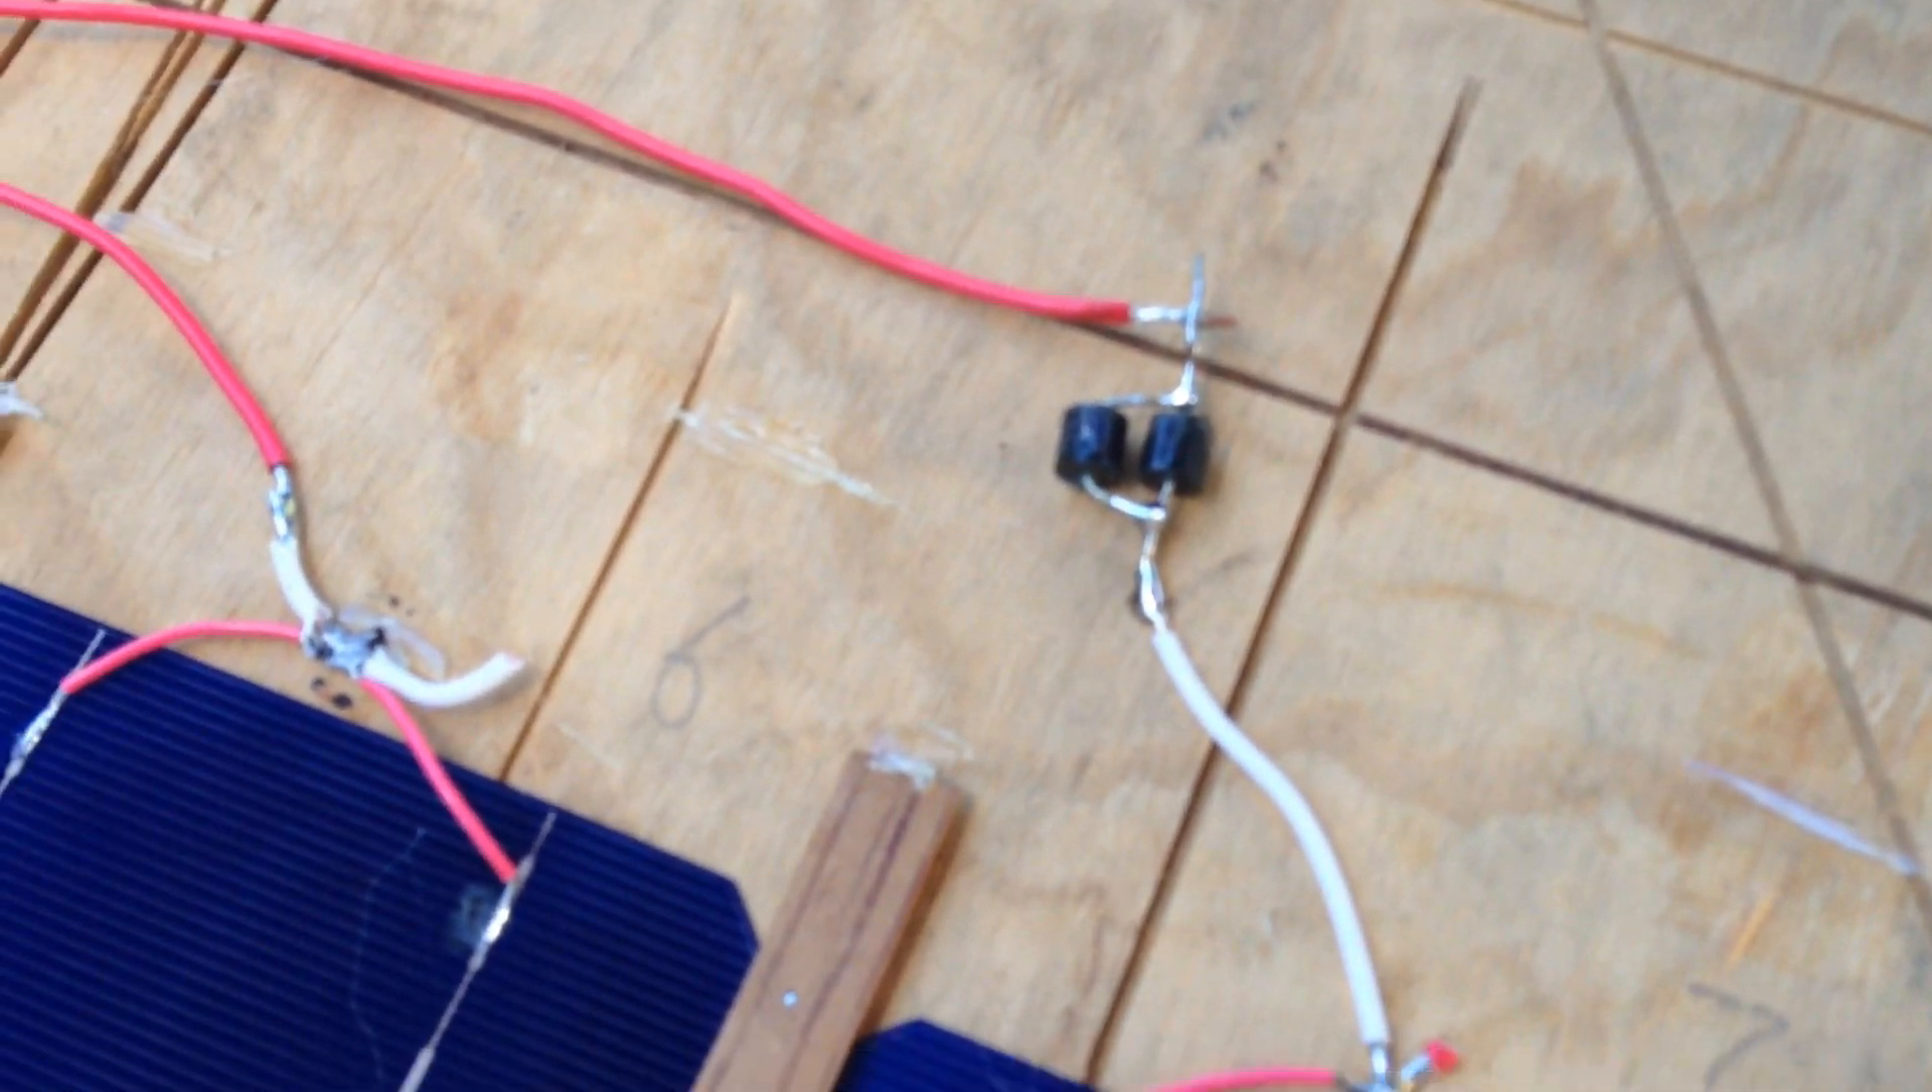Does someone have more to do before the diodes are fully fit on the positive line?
No.